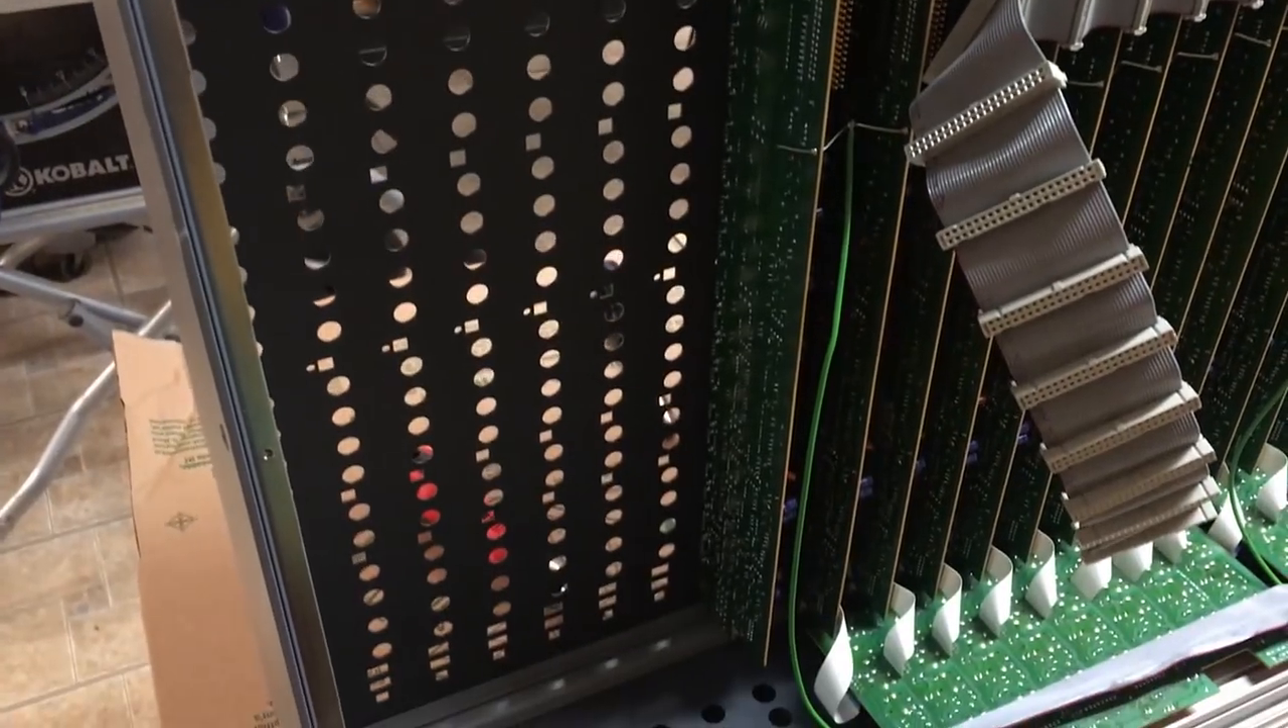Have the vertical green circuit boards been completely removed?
No.